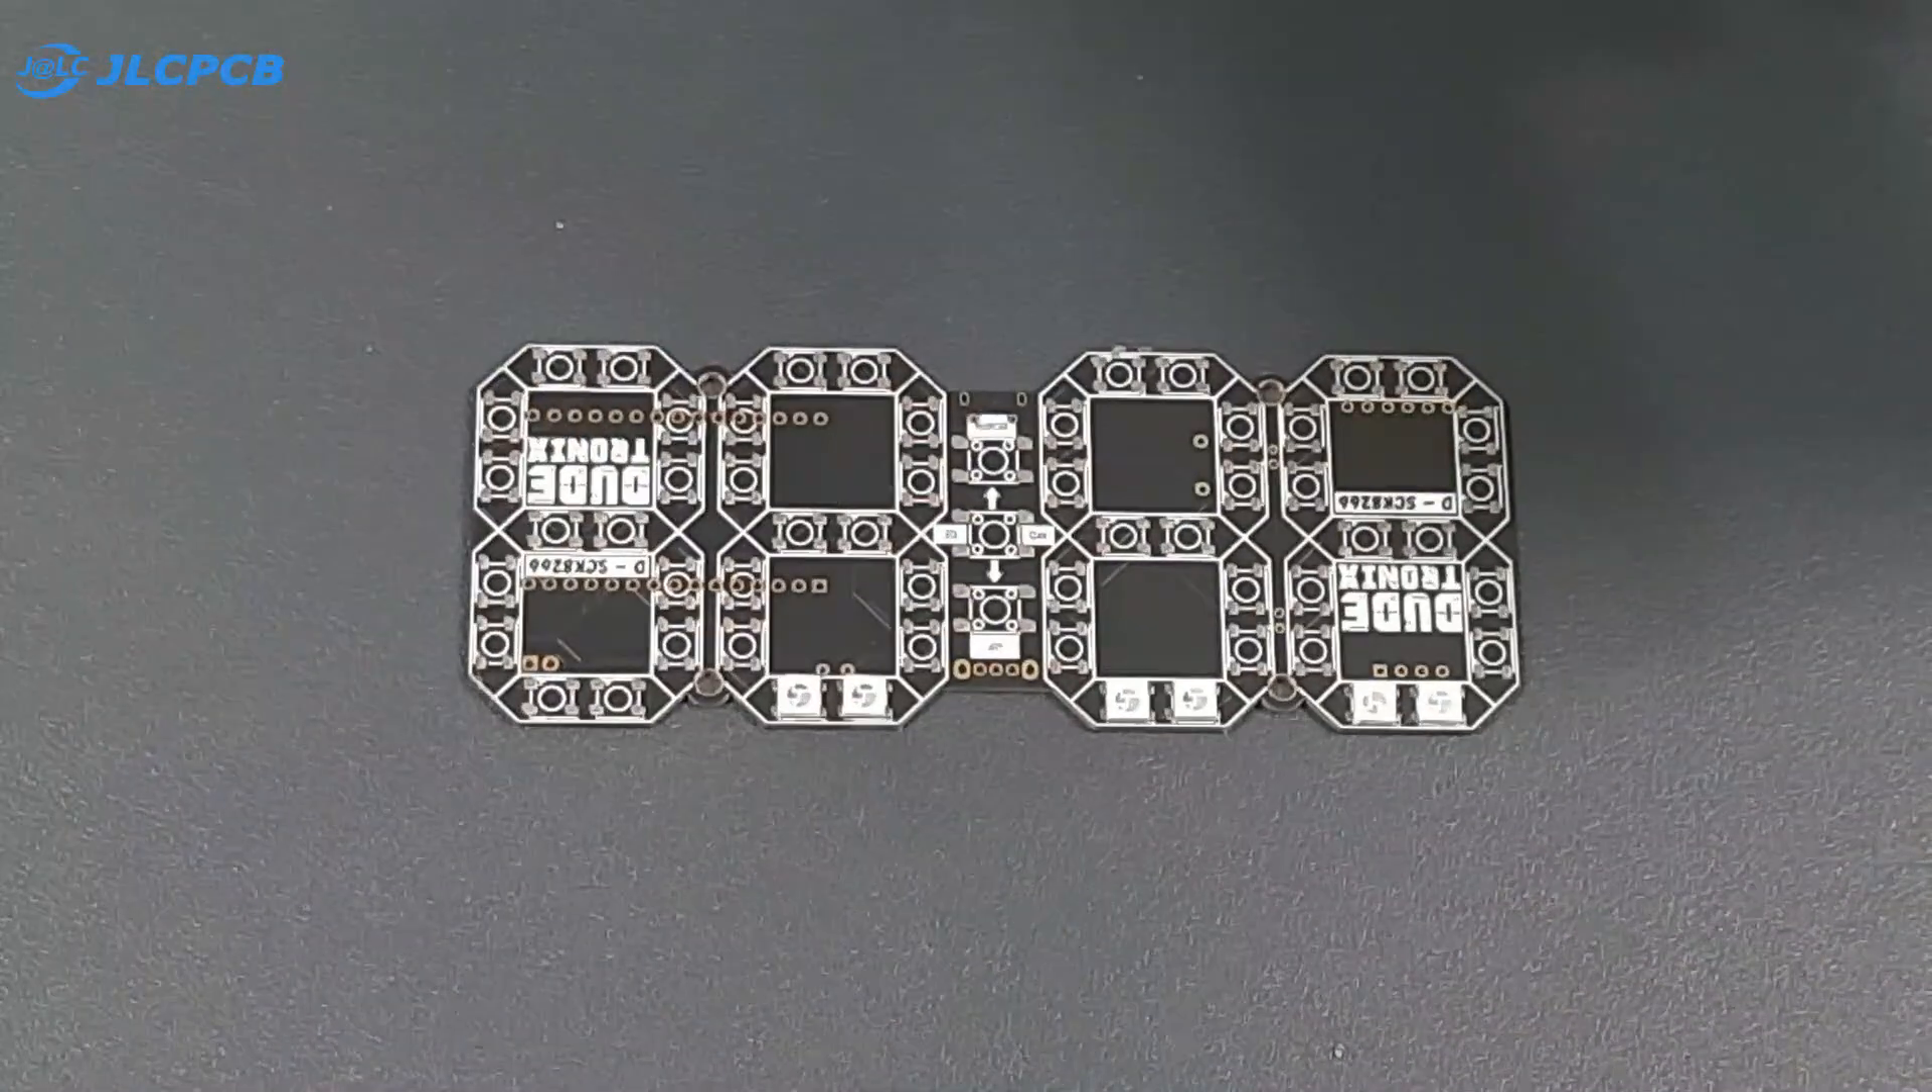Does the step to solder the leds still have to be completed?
Yes.